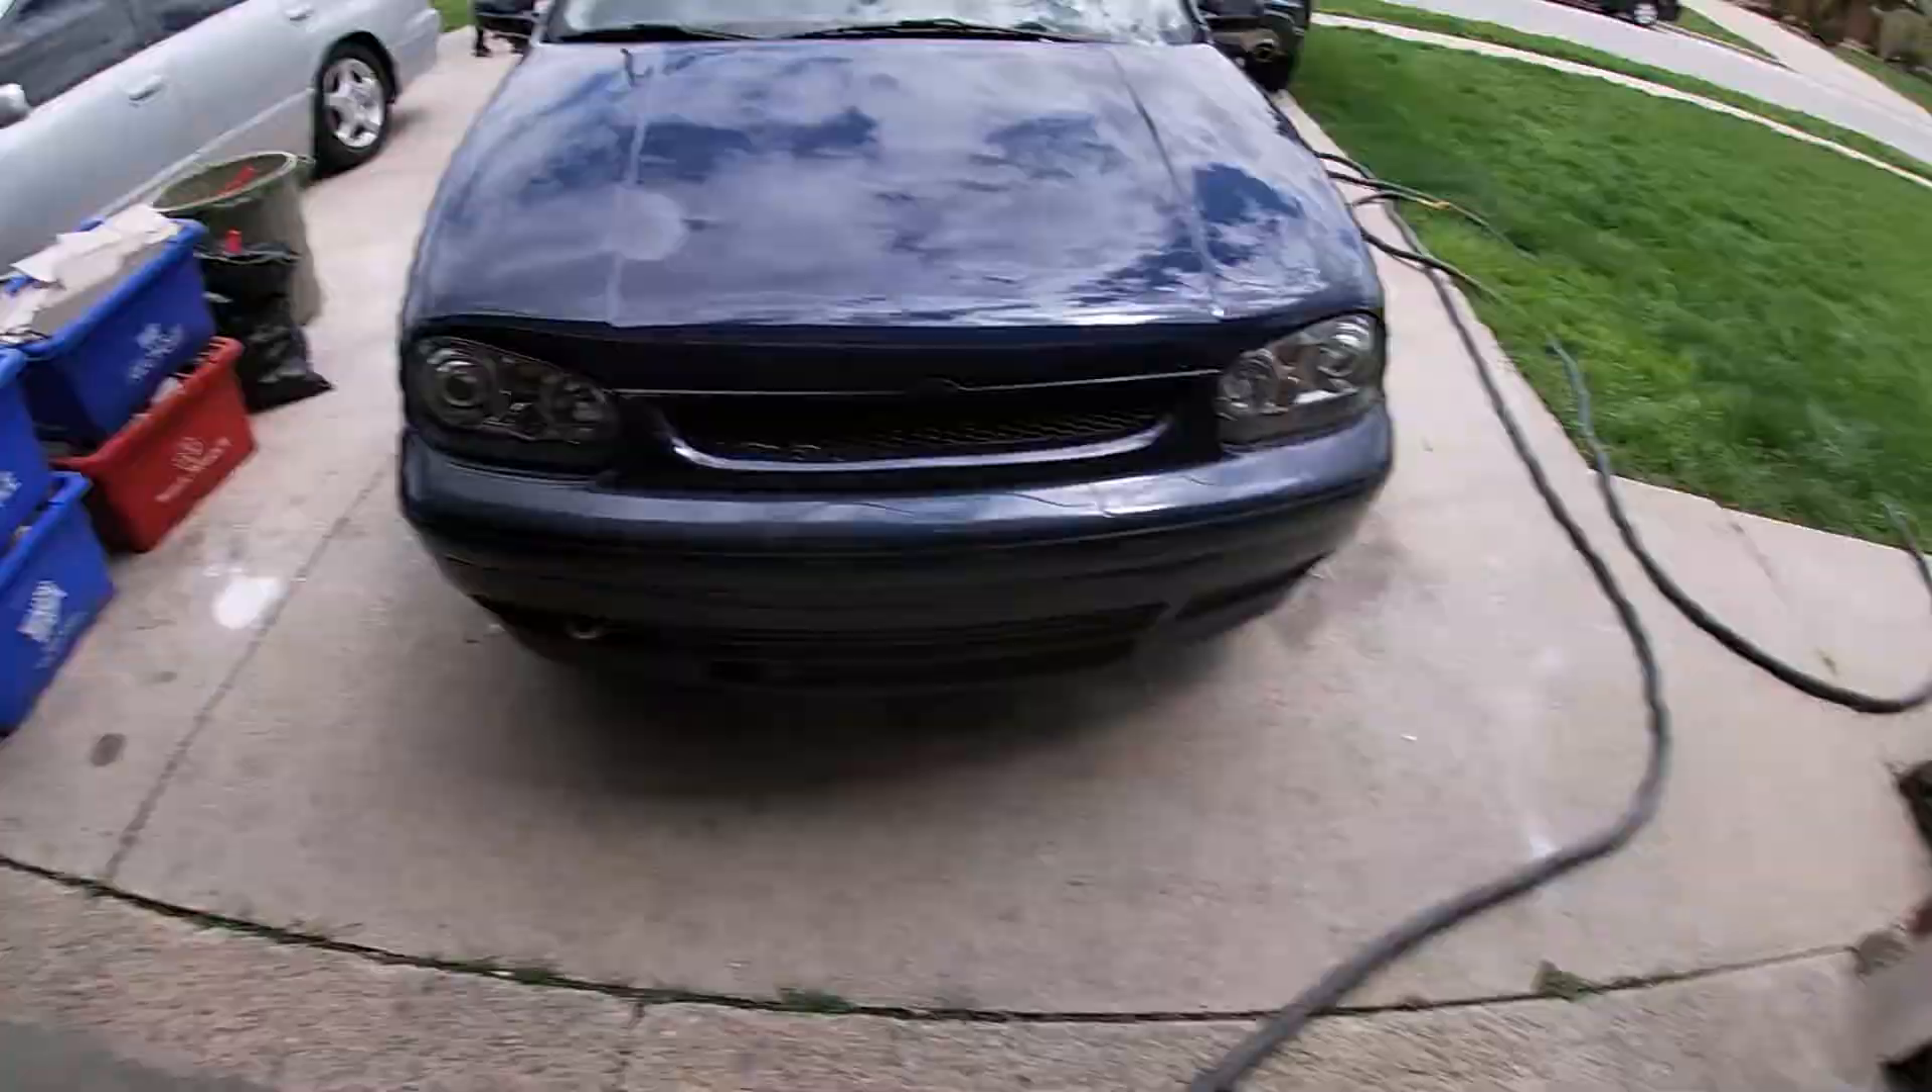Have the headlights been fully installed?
Yes.